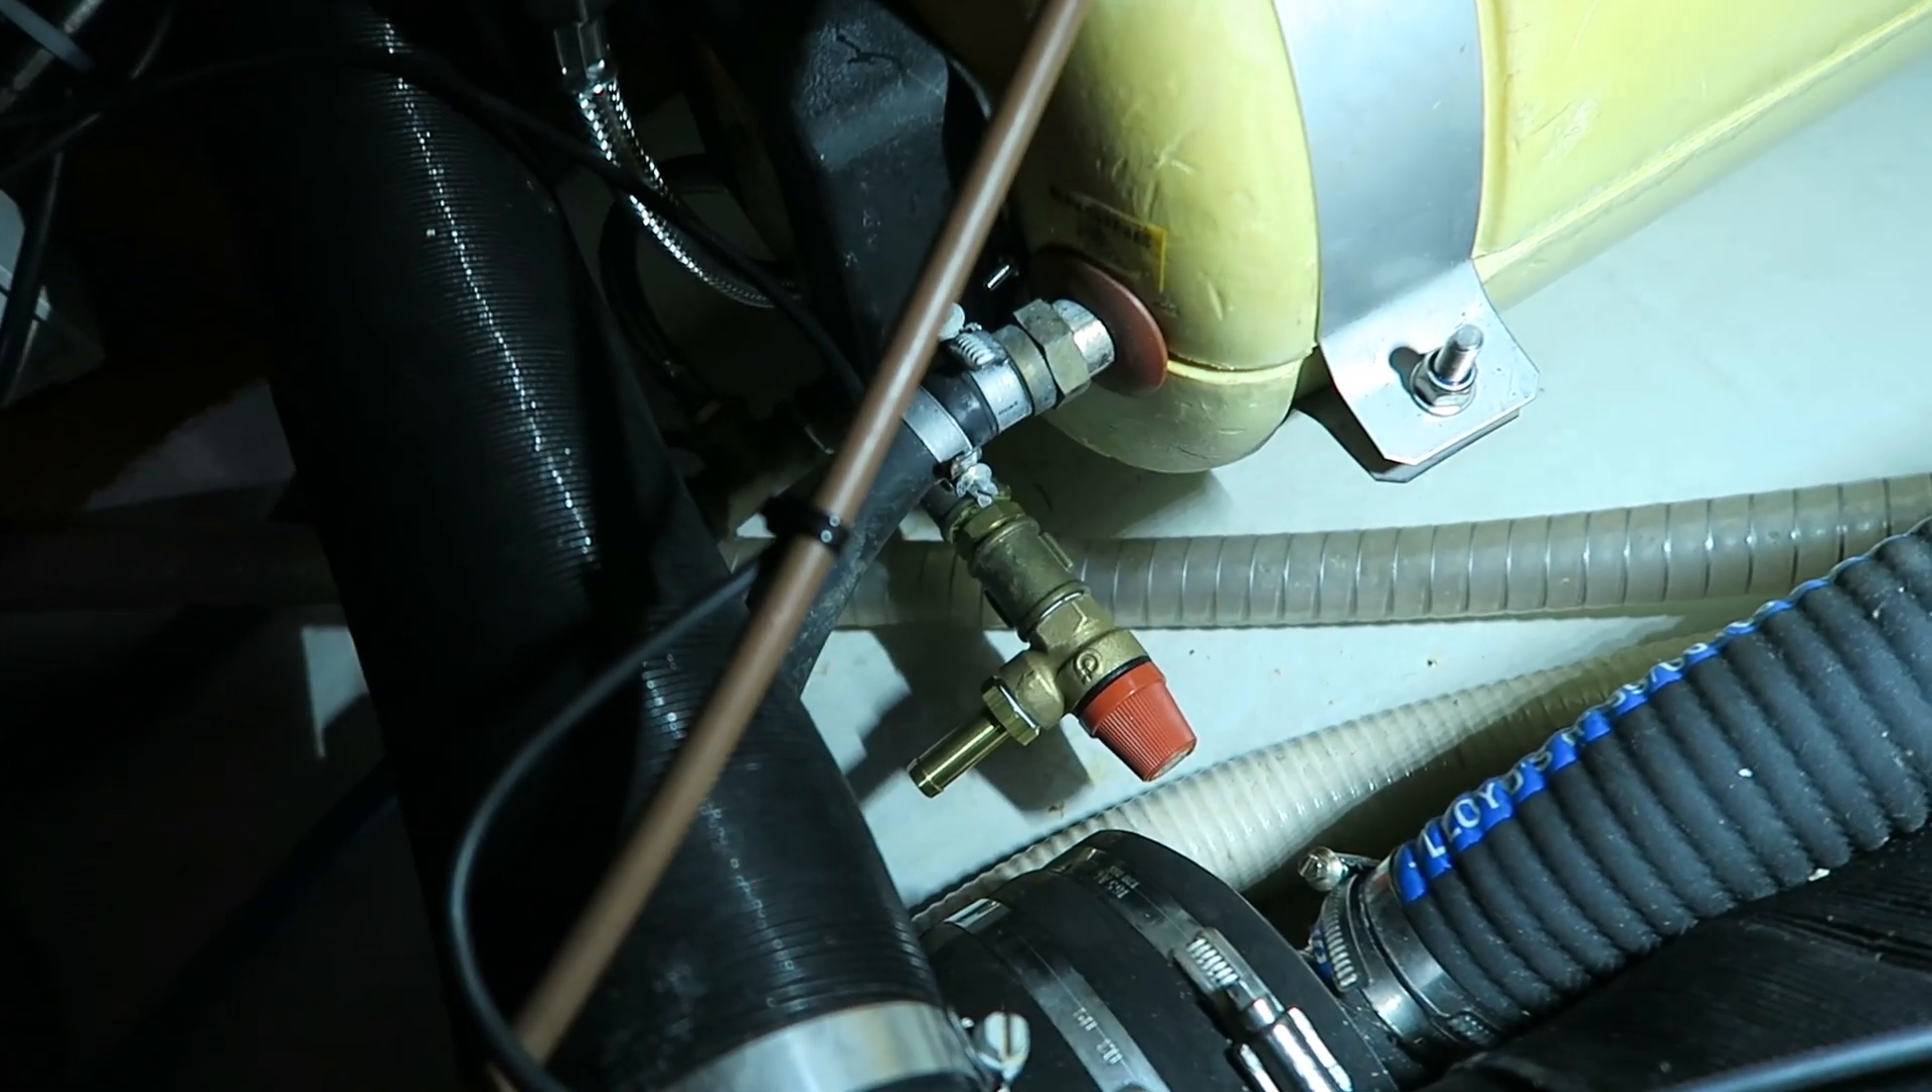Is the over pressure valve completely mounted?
Yes.